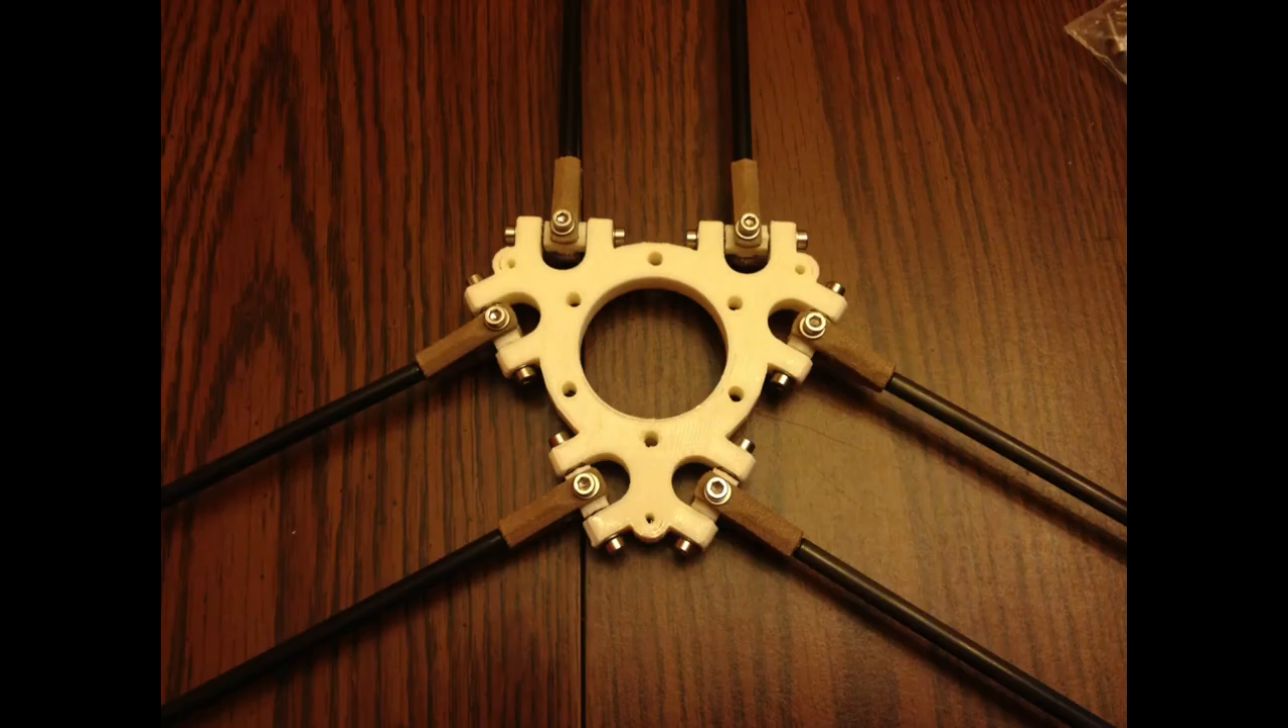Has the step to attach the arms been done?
Yes.